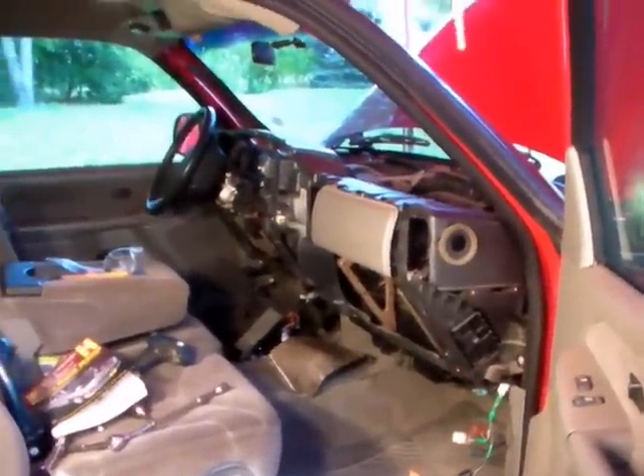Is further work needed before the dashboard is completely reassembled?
Yes.